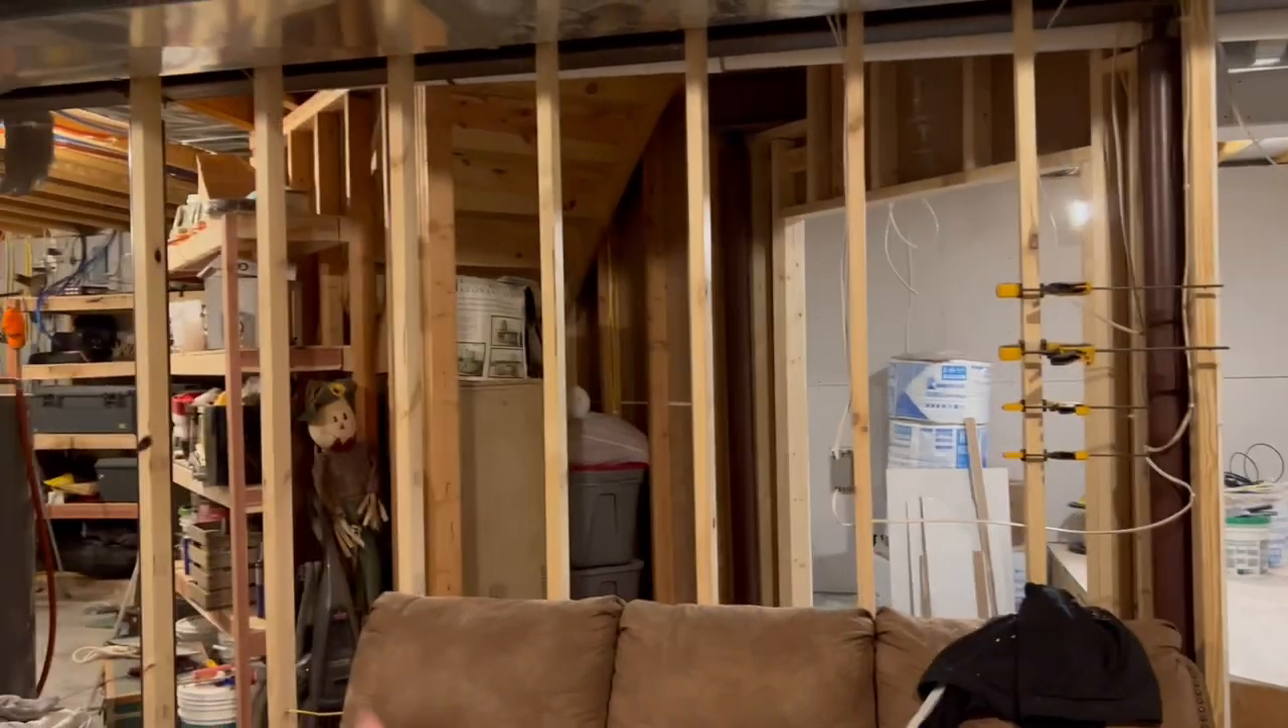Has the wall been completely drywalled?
No.